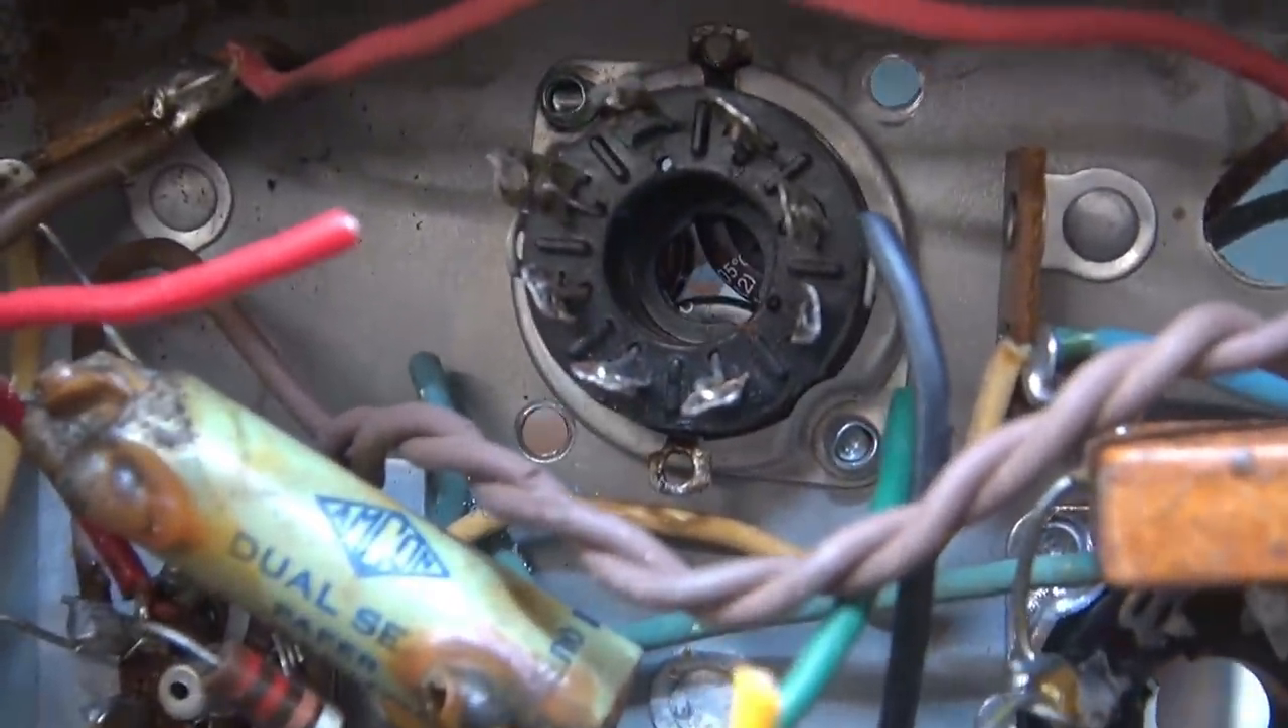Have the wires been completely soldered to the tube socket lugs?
No.